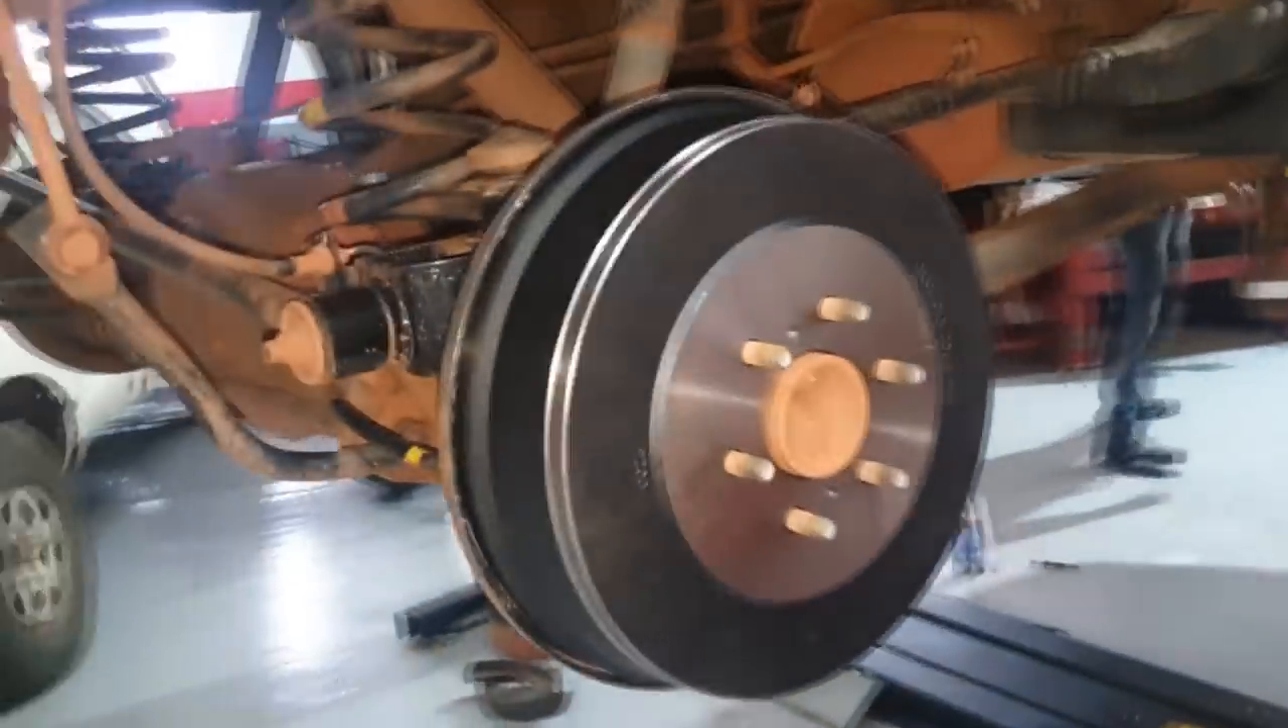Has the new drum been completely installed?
Yes.